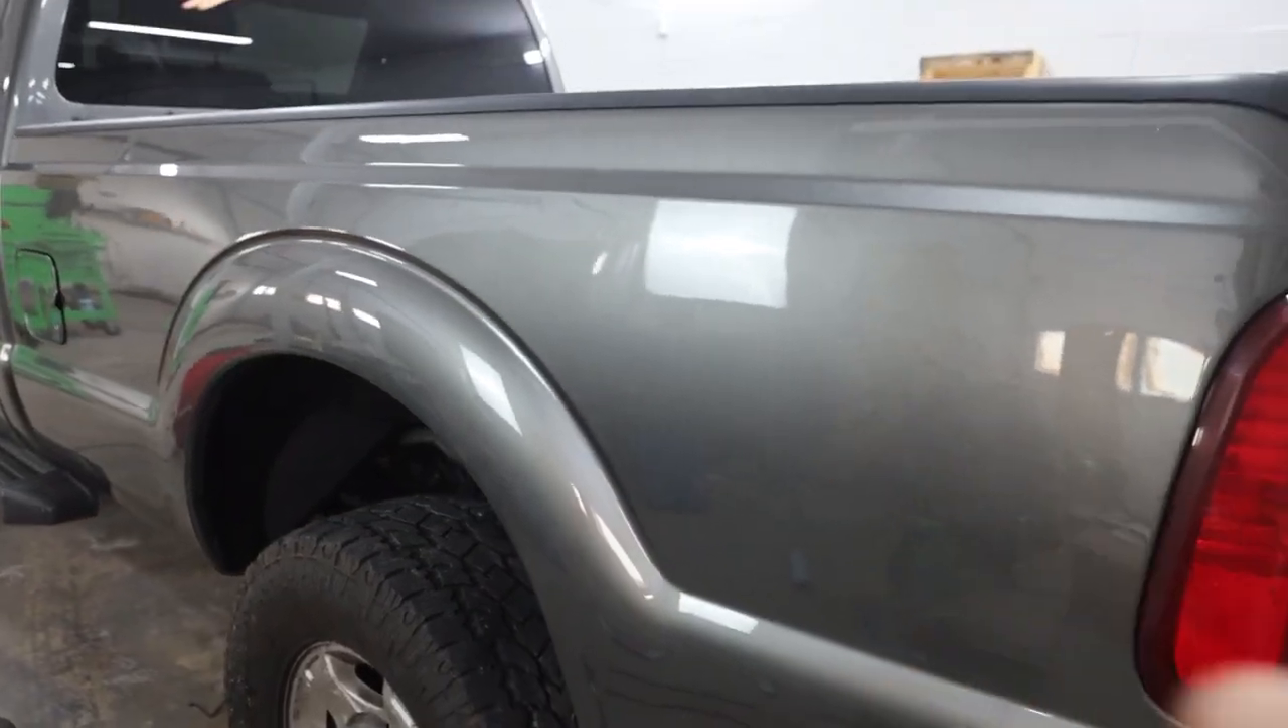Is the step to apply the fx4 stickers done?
No.